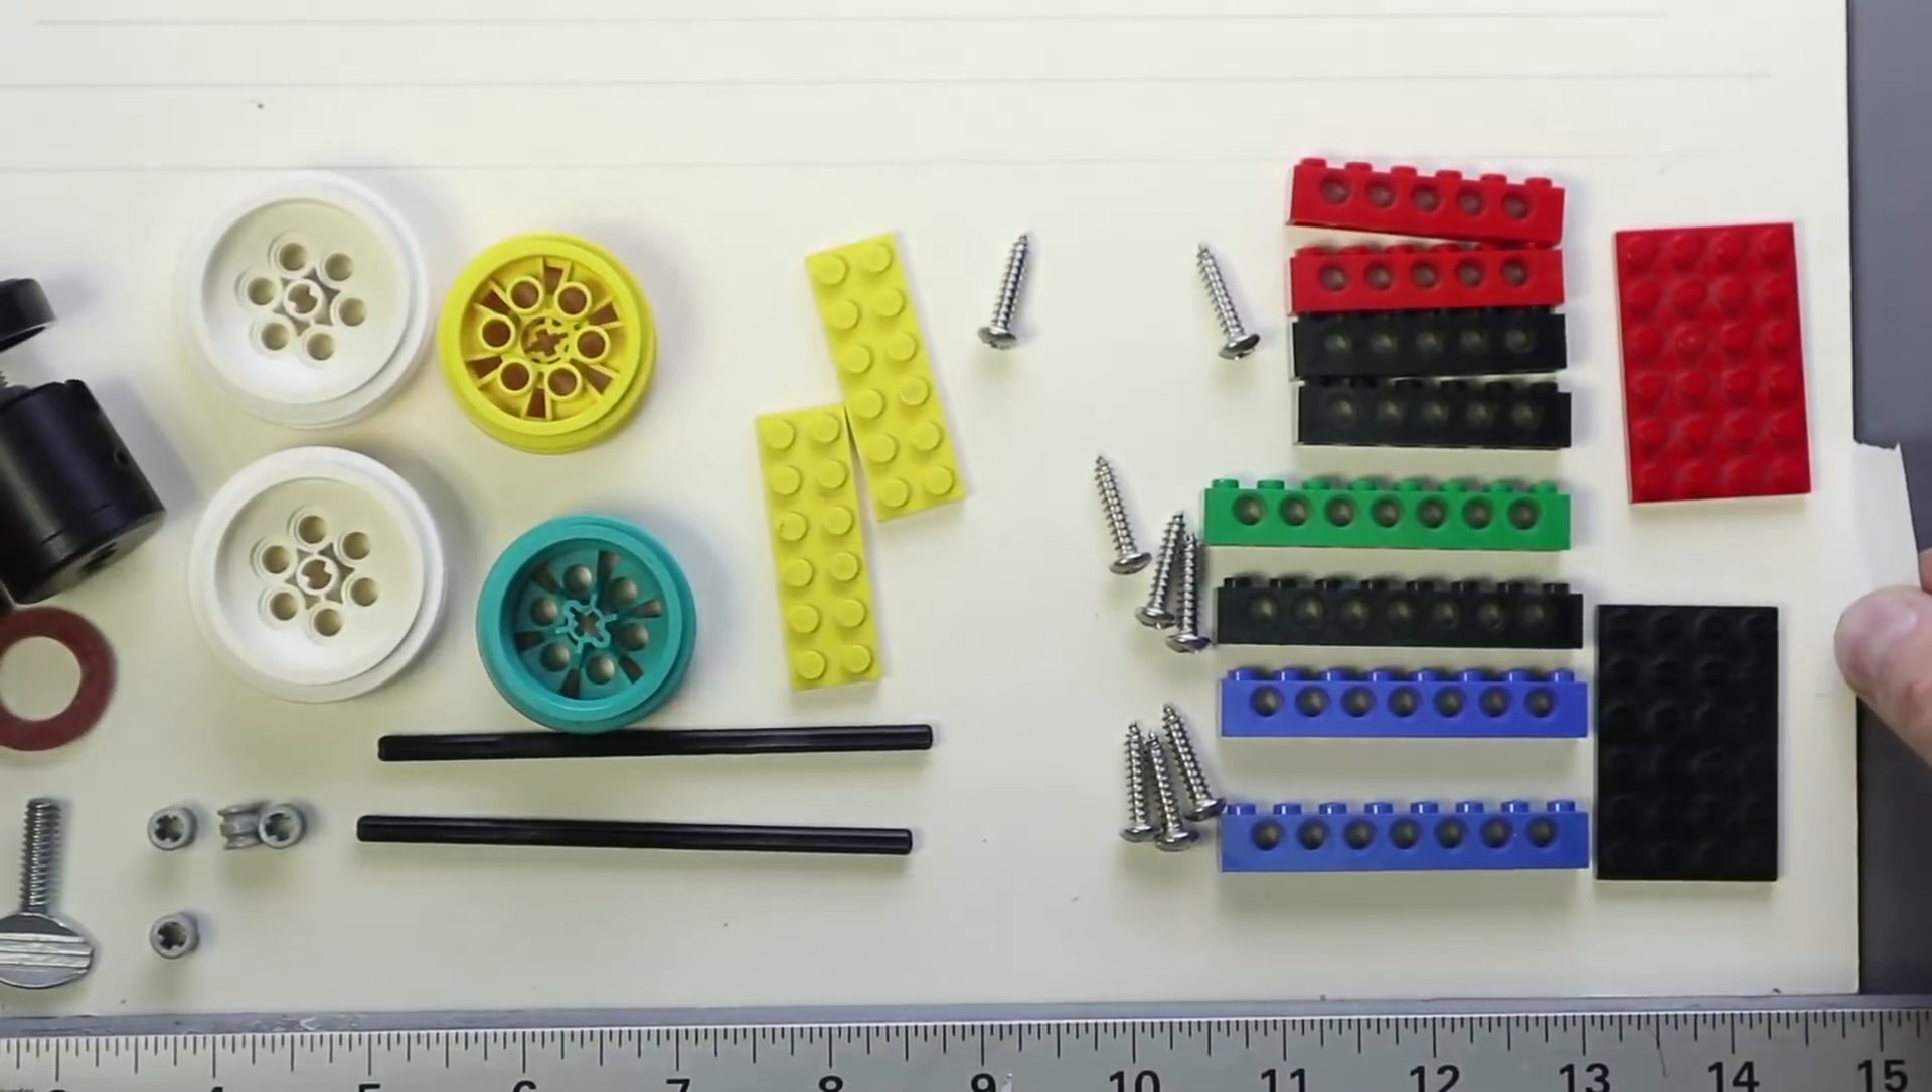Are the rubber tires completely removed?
Yes.